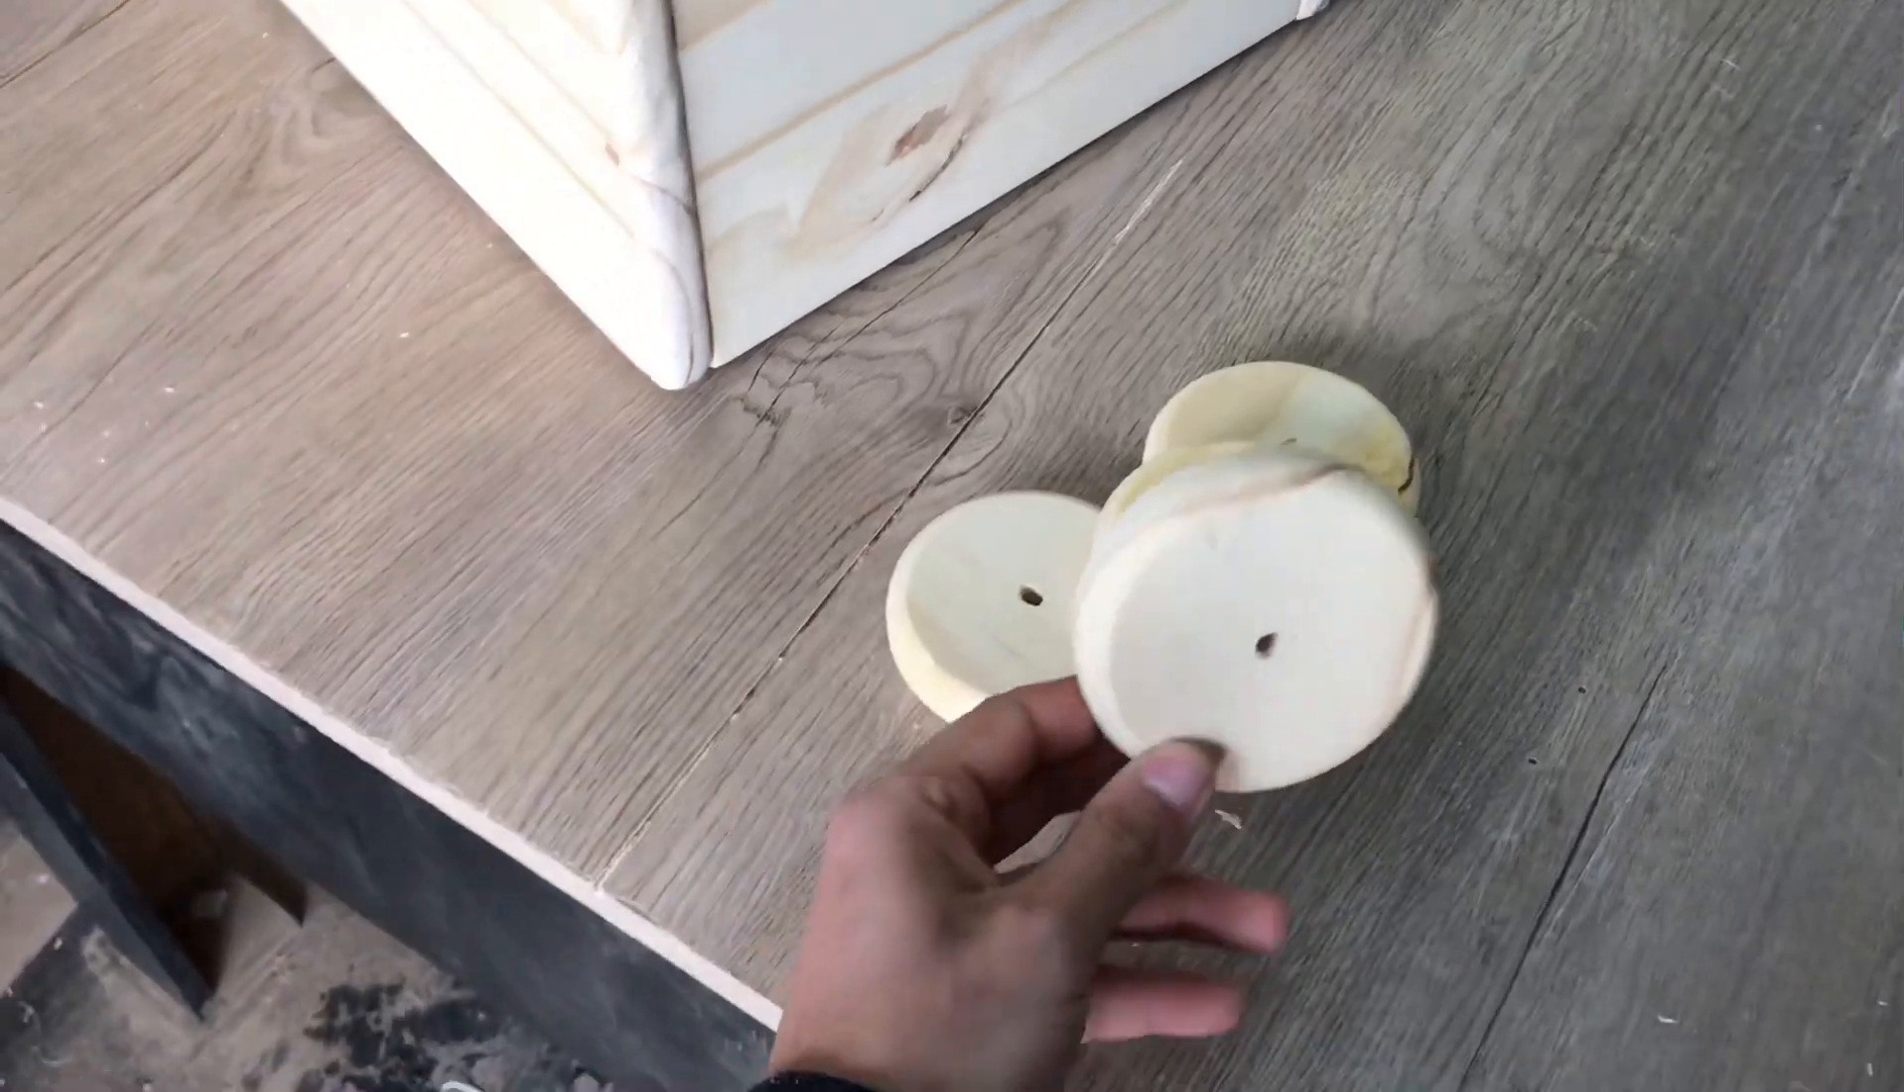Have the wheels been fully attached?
No.